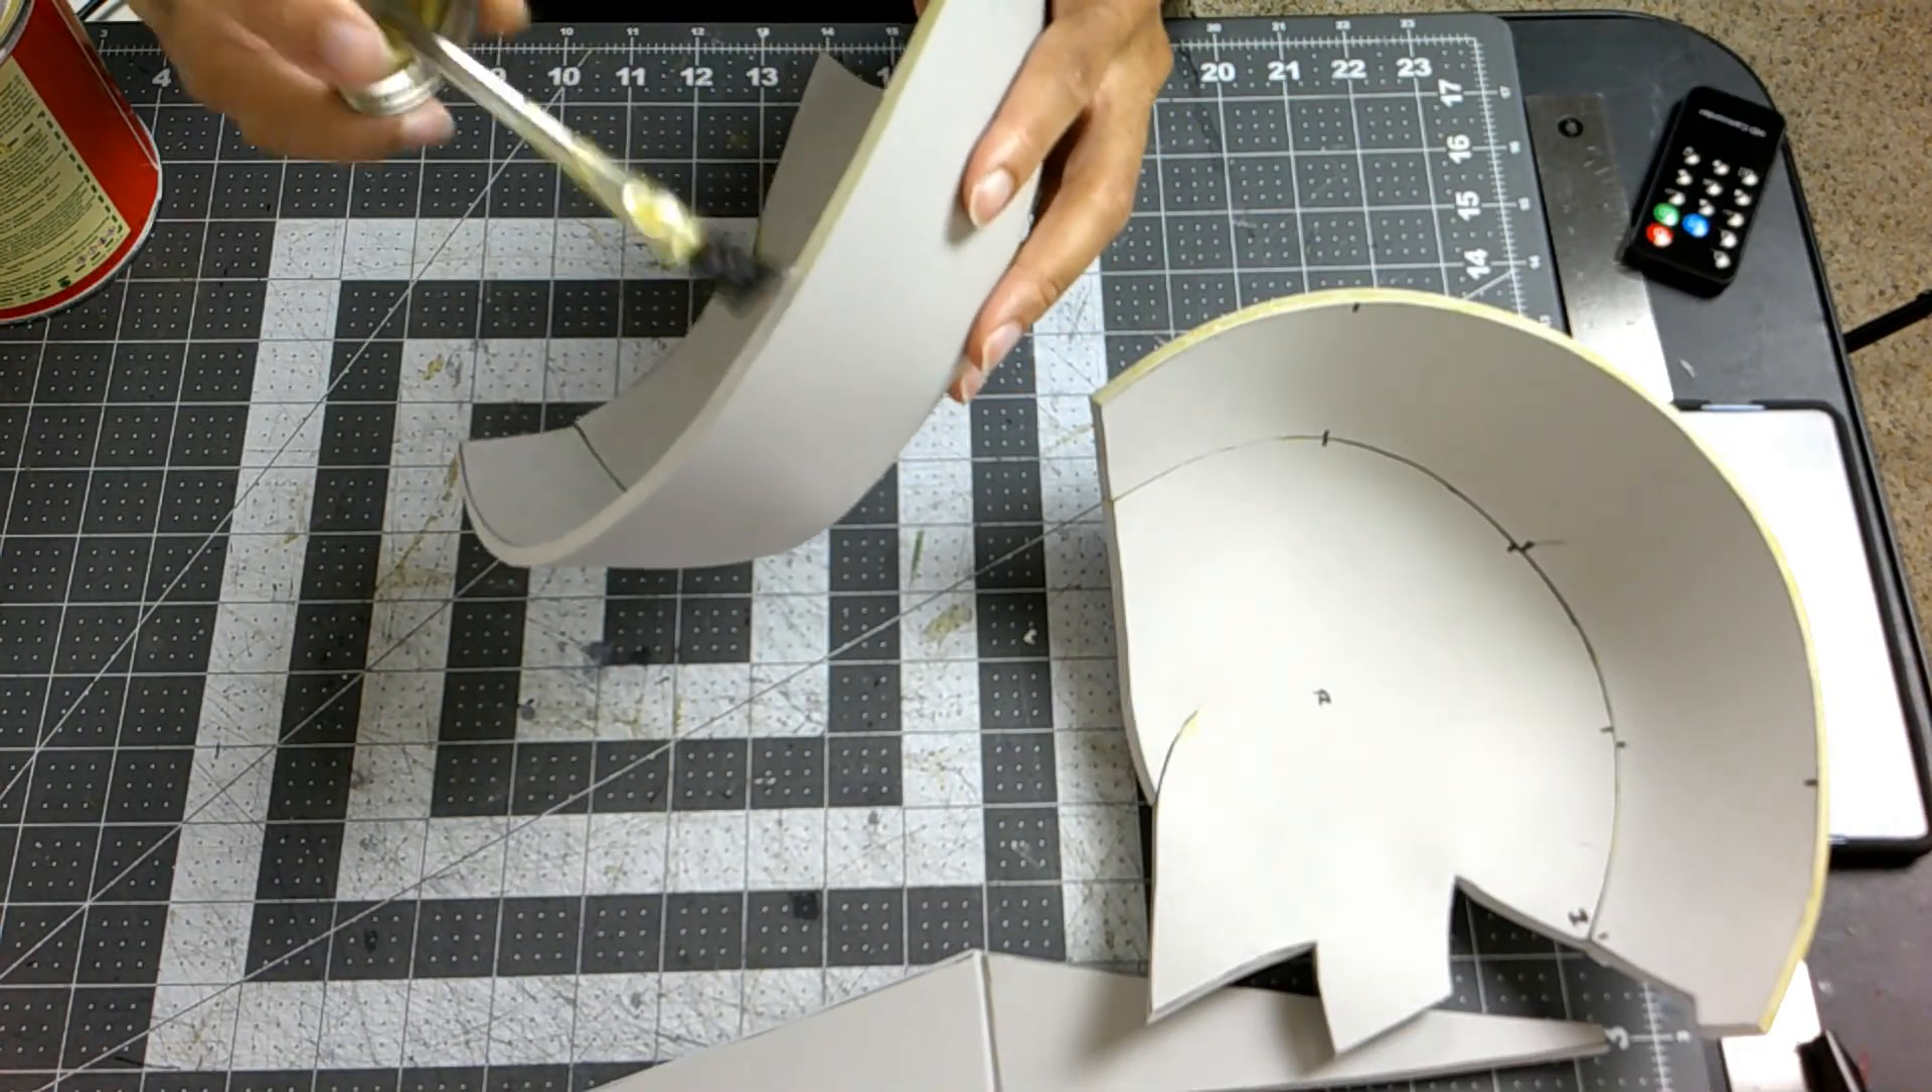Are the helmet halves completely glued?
No.